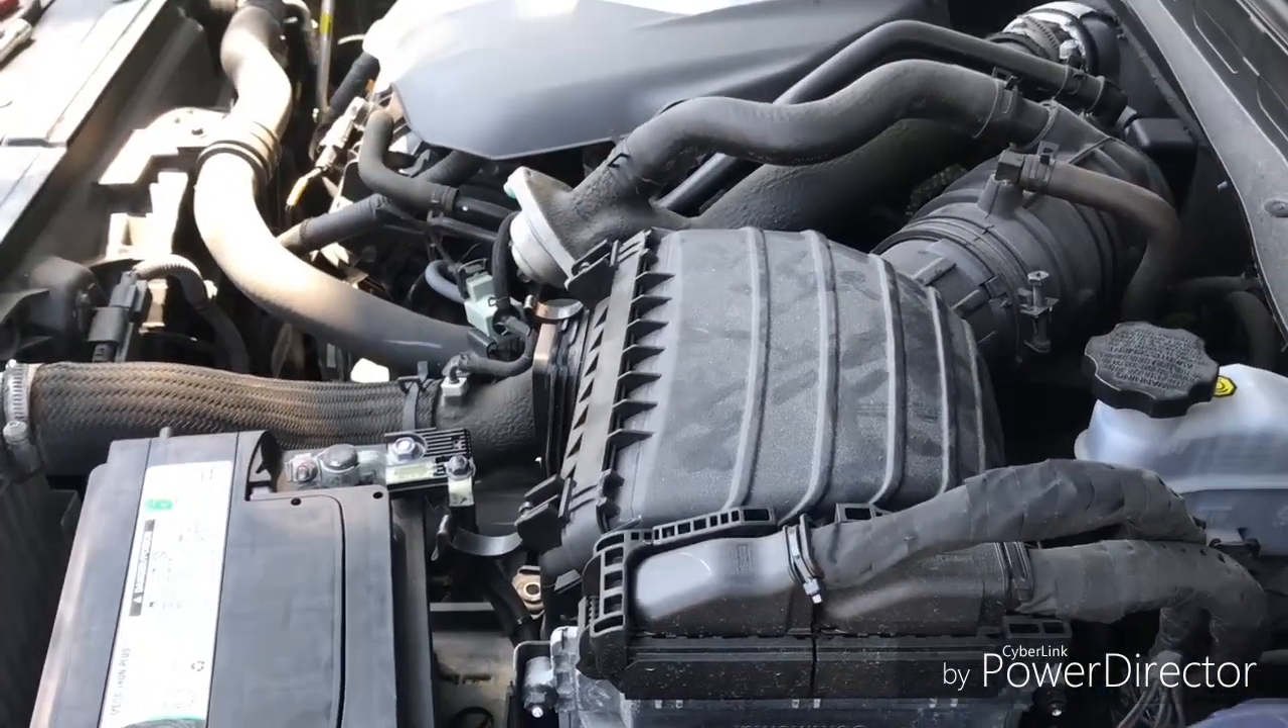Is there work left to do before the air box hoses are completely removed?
Yes.